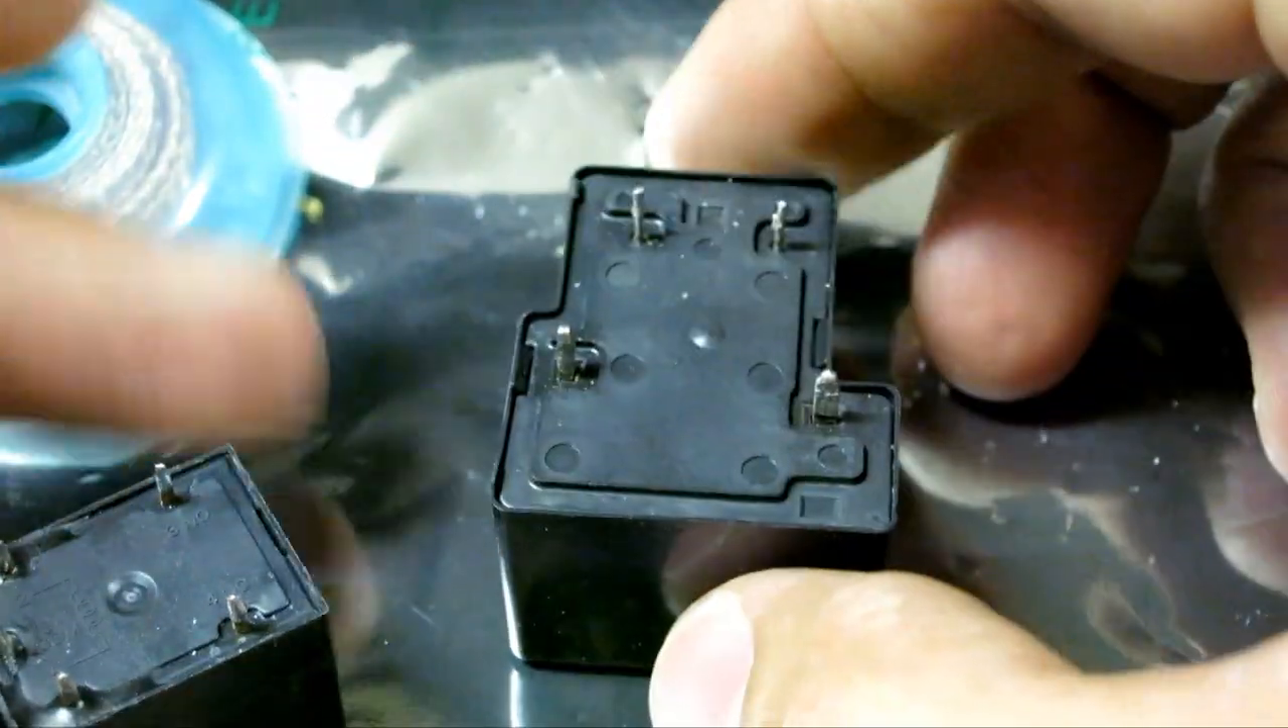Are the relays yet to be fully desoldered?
No.